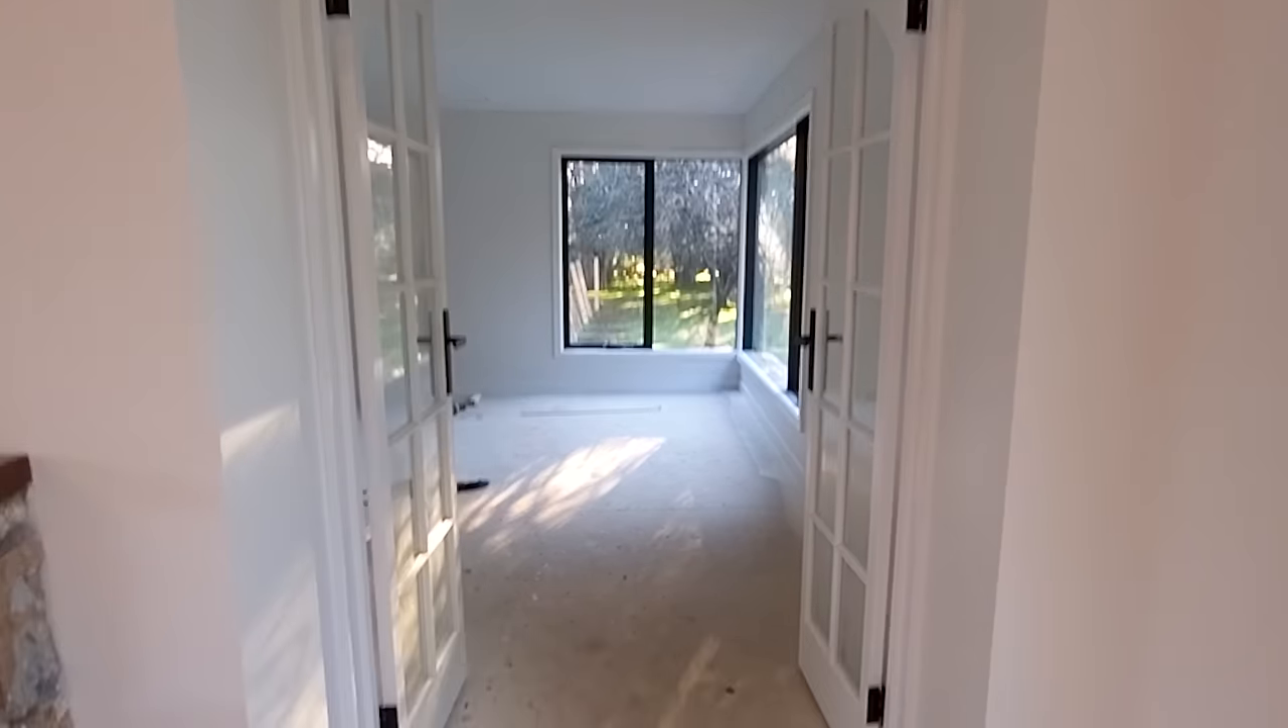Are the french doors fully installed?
Yes.